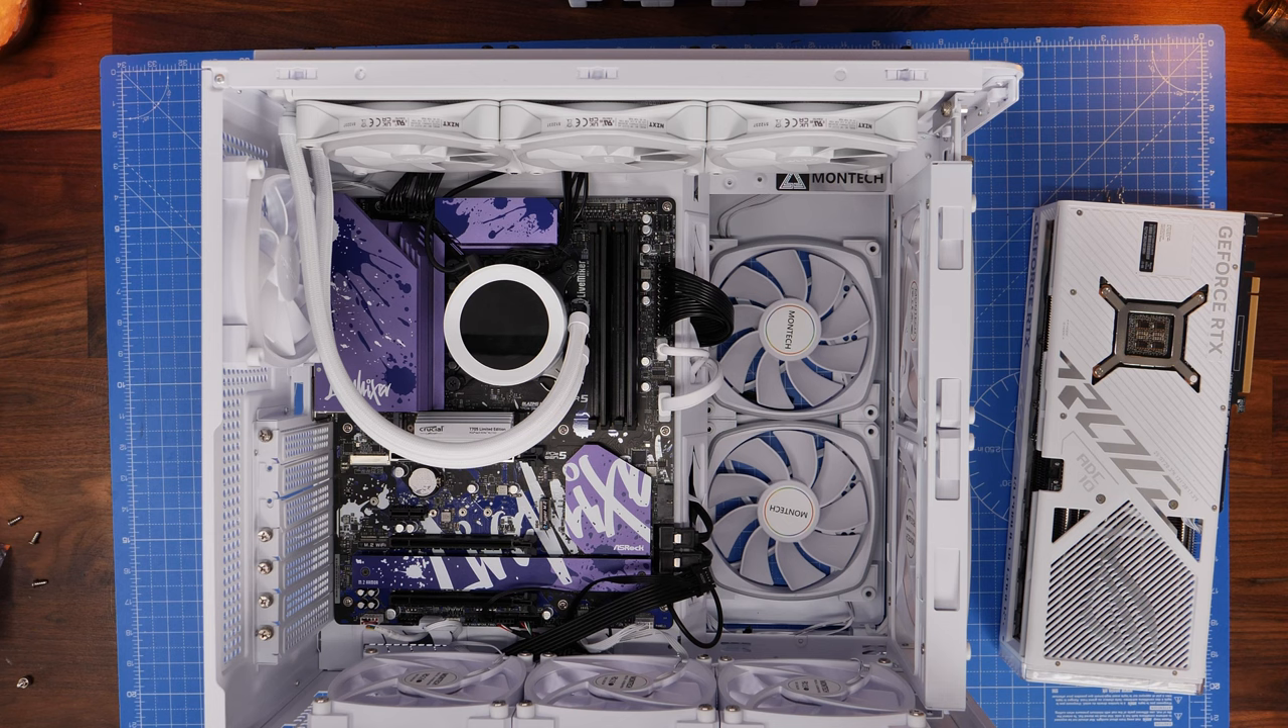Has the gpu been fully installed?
No.